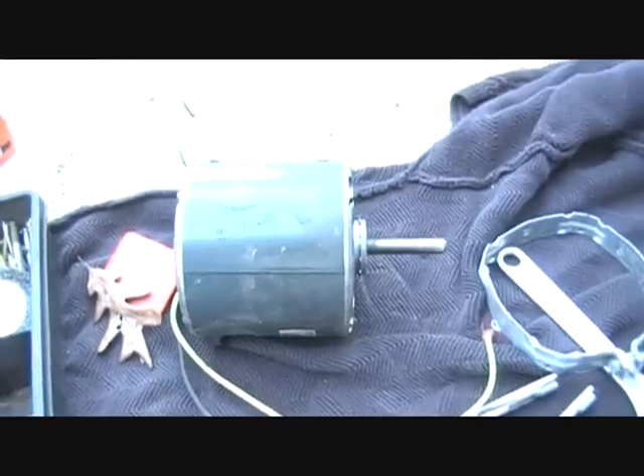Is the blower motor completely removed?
Yes.